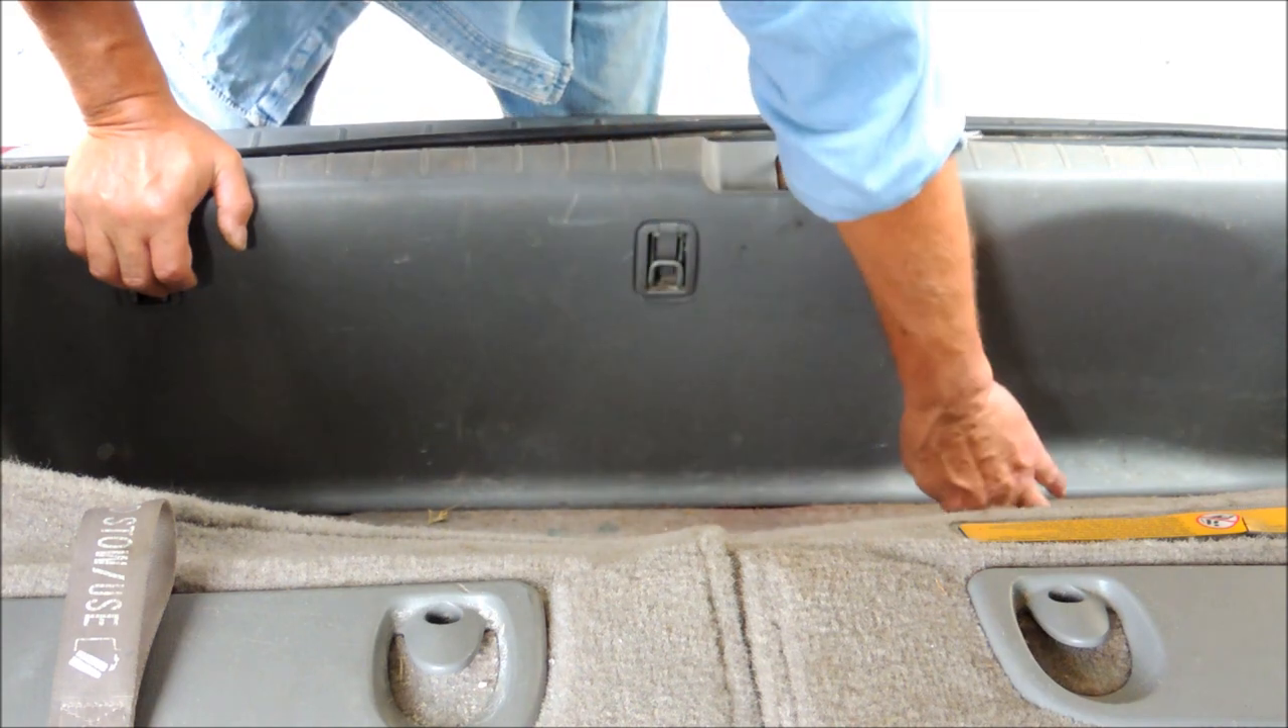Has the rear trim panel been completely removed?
No.